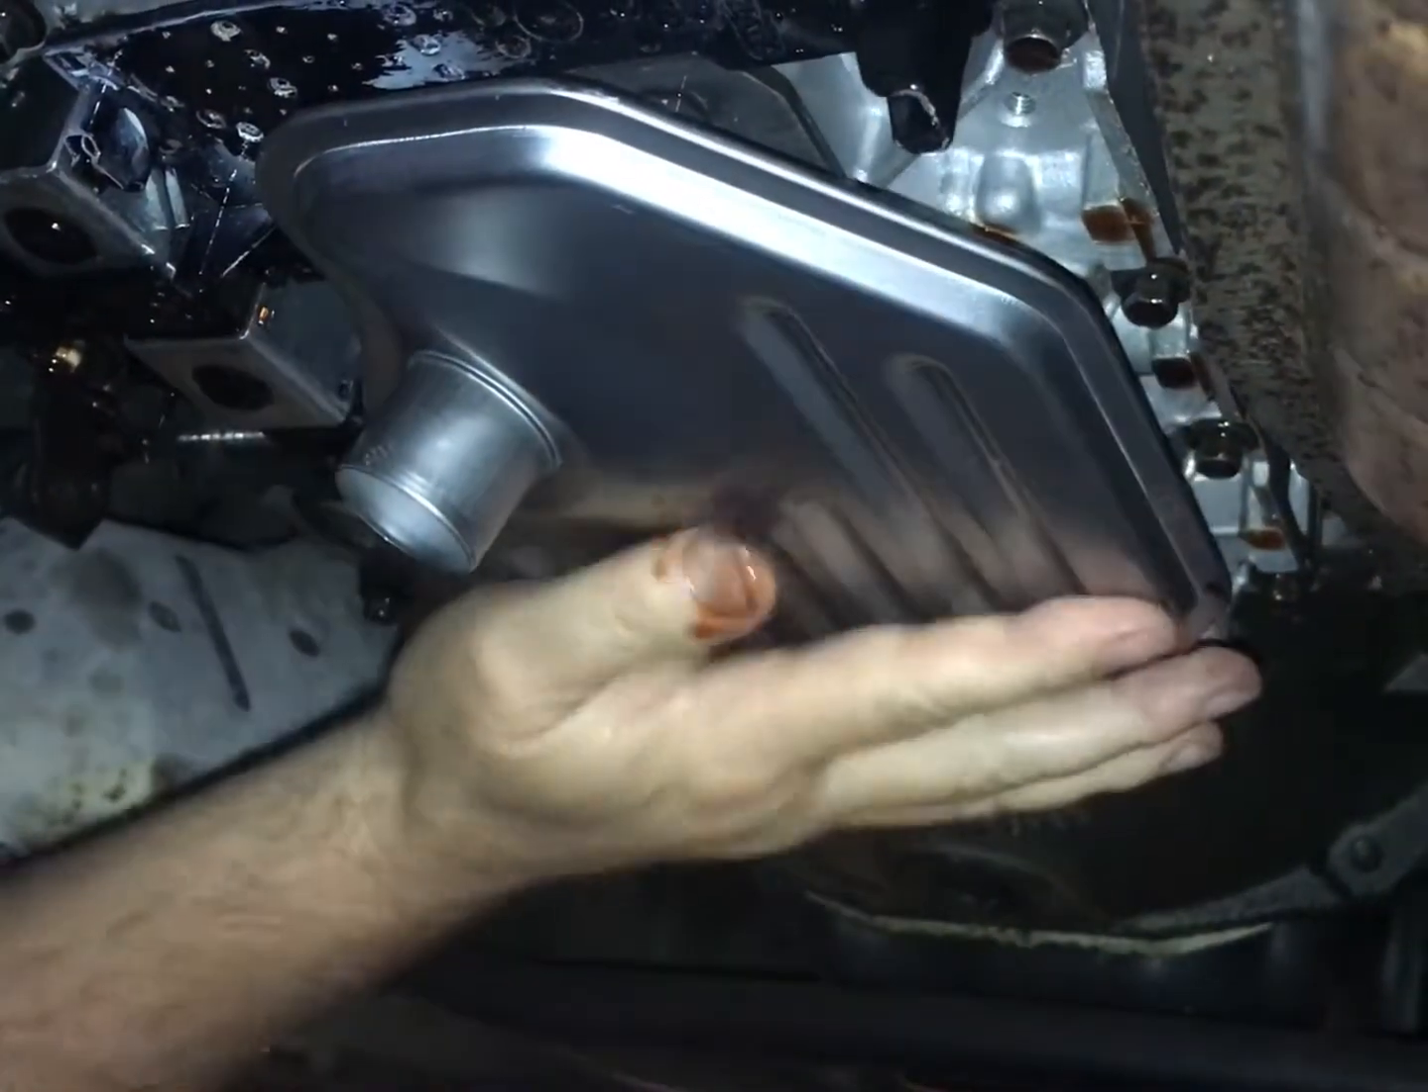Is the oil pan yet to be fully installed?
Yes.